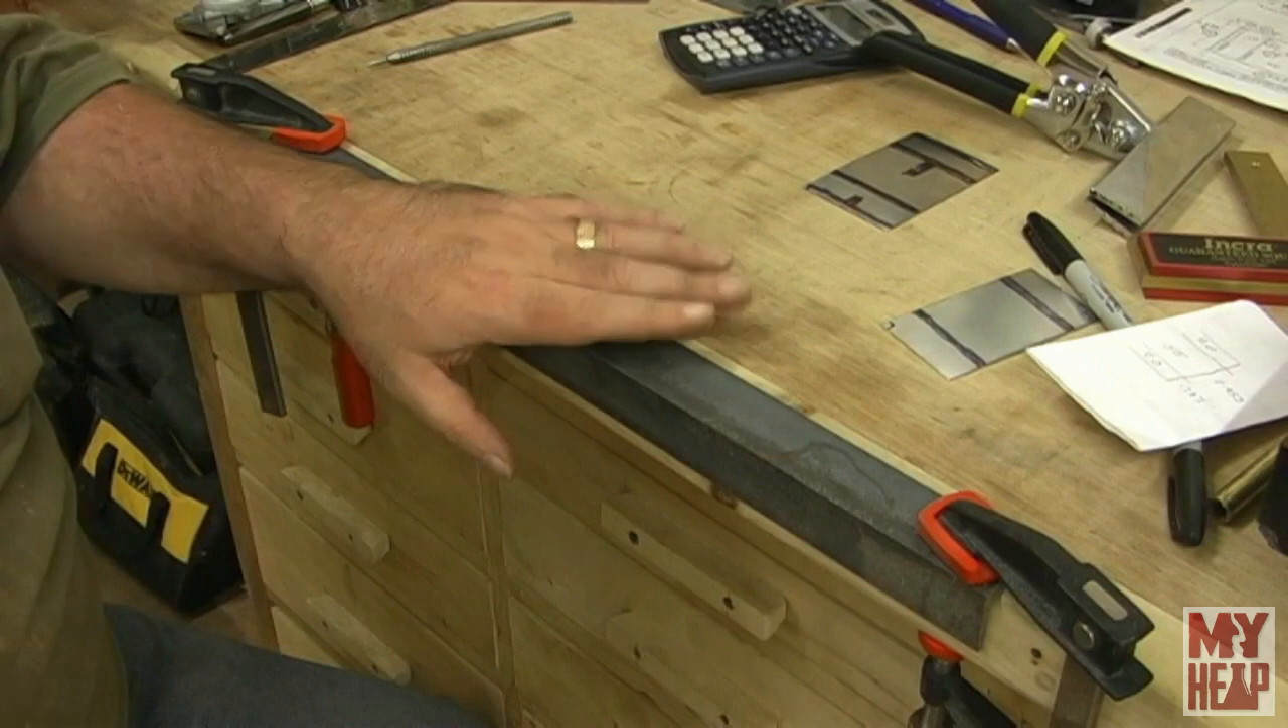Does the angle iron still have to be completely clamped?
No.